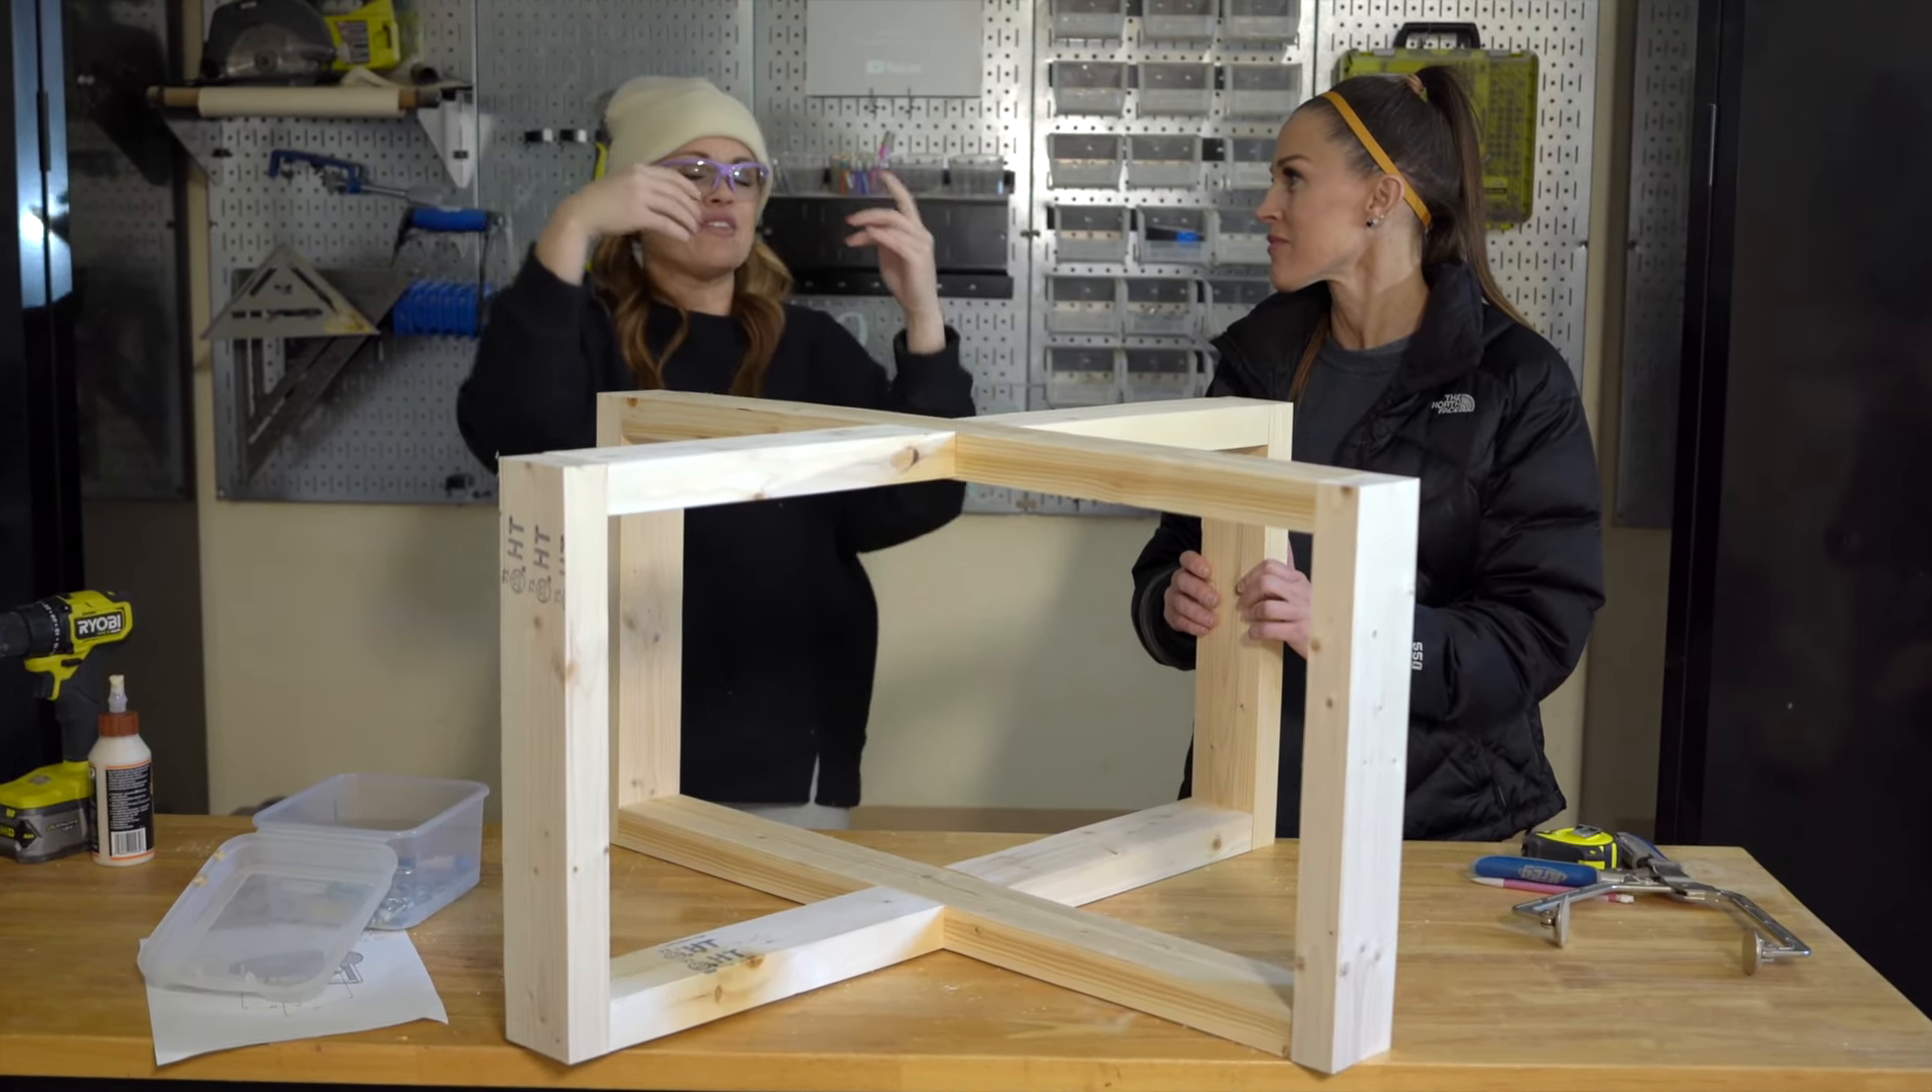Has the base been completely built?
Yes.